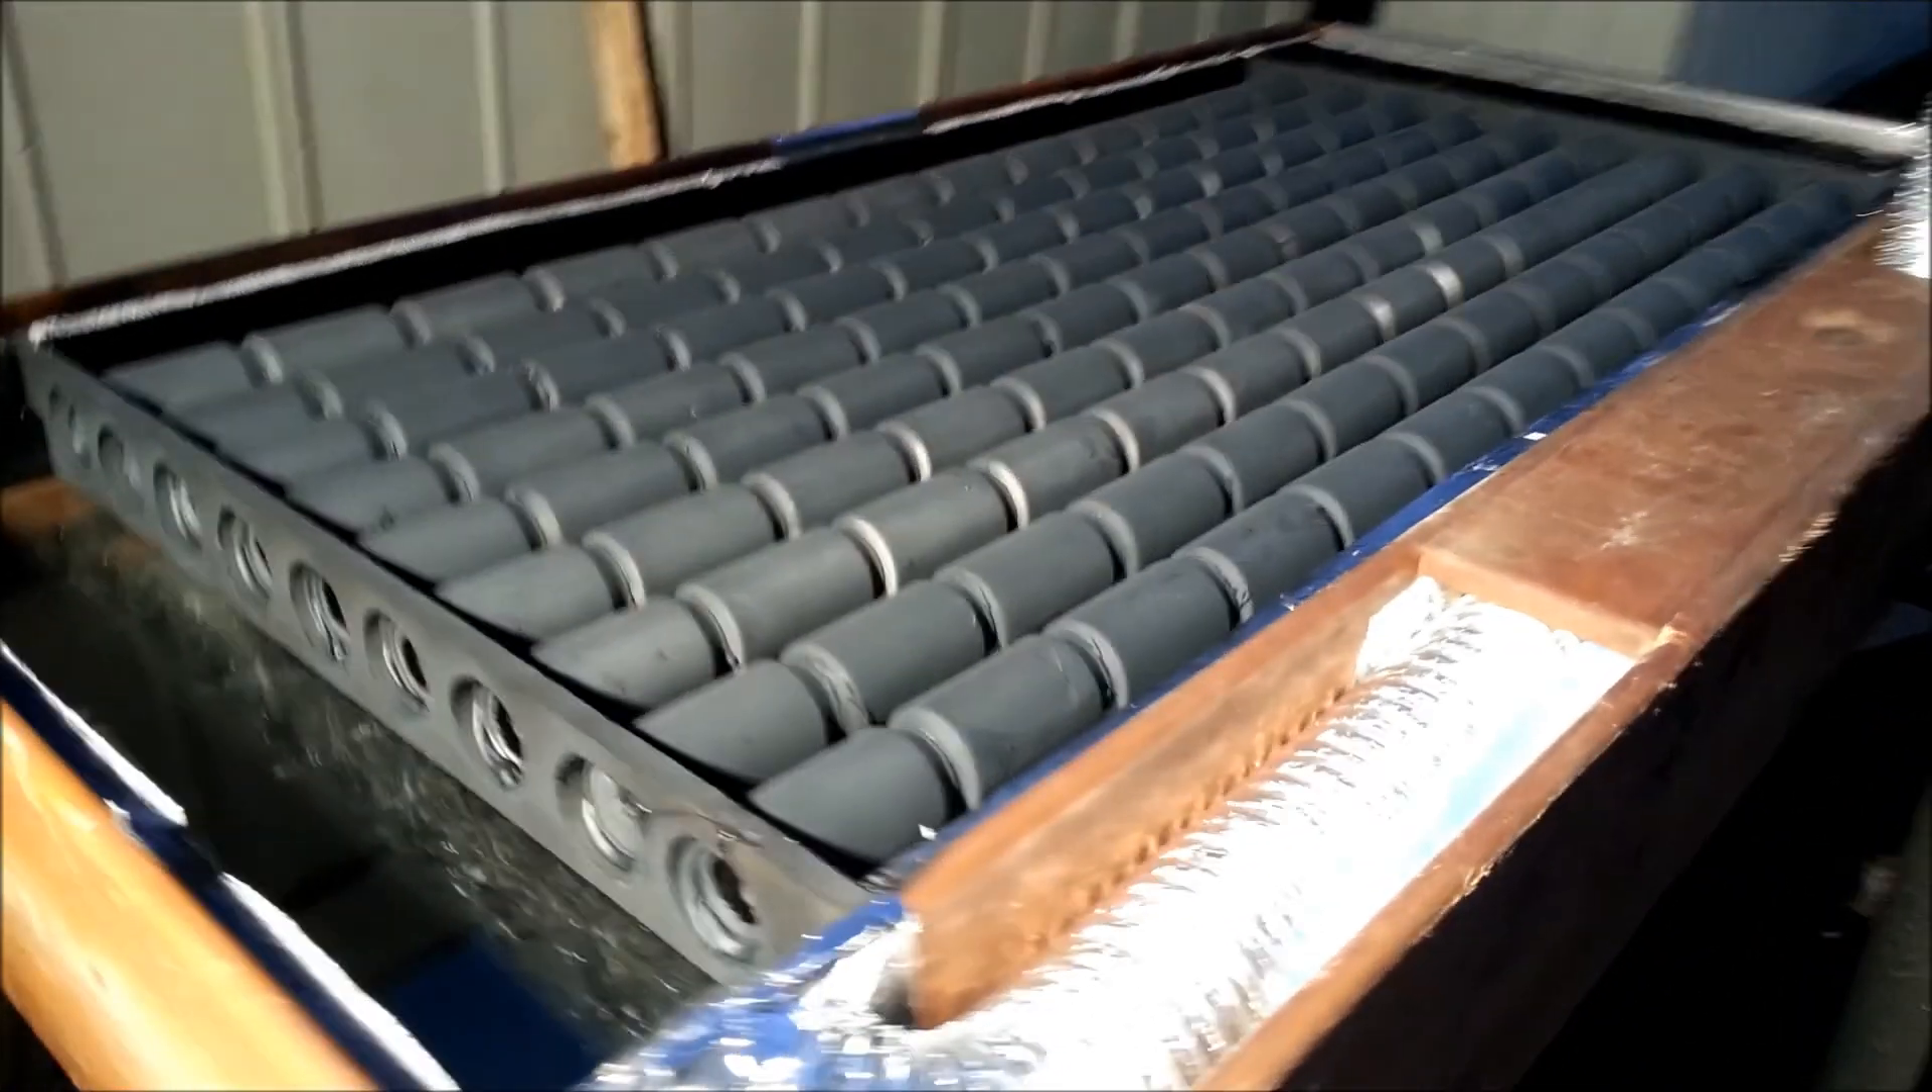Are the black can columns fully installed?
Yes.